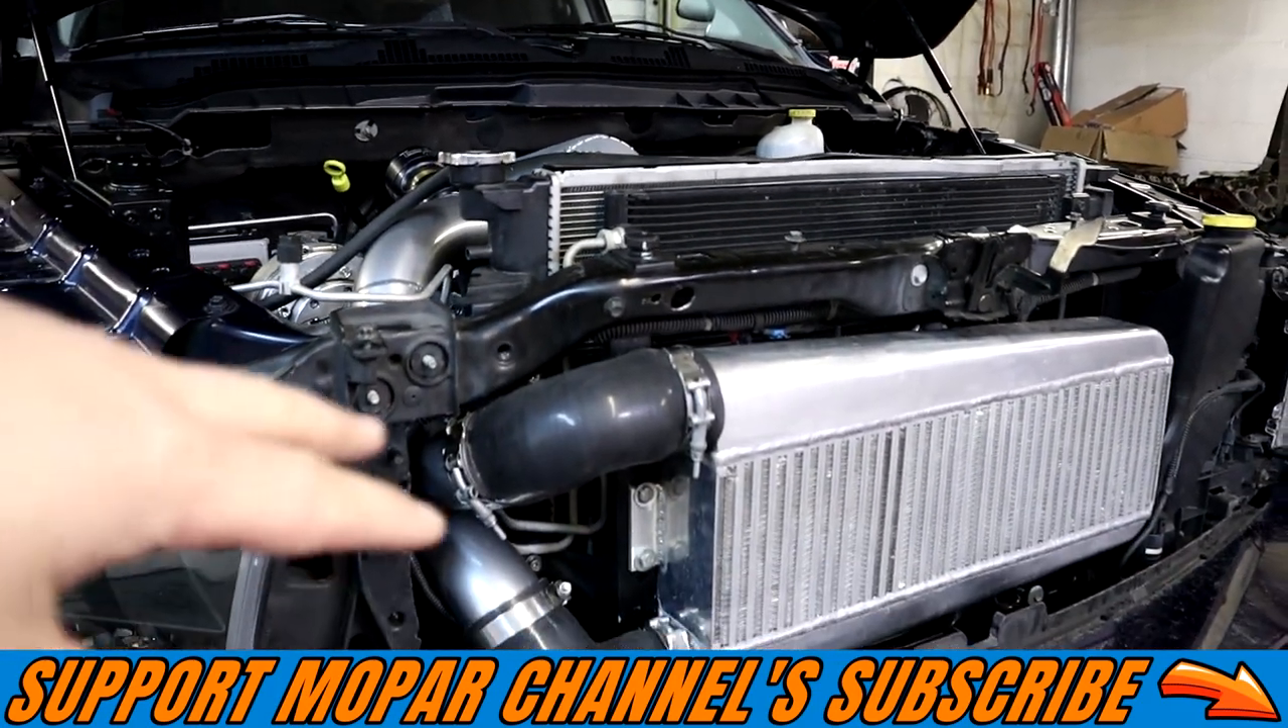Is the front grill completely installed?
No.